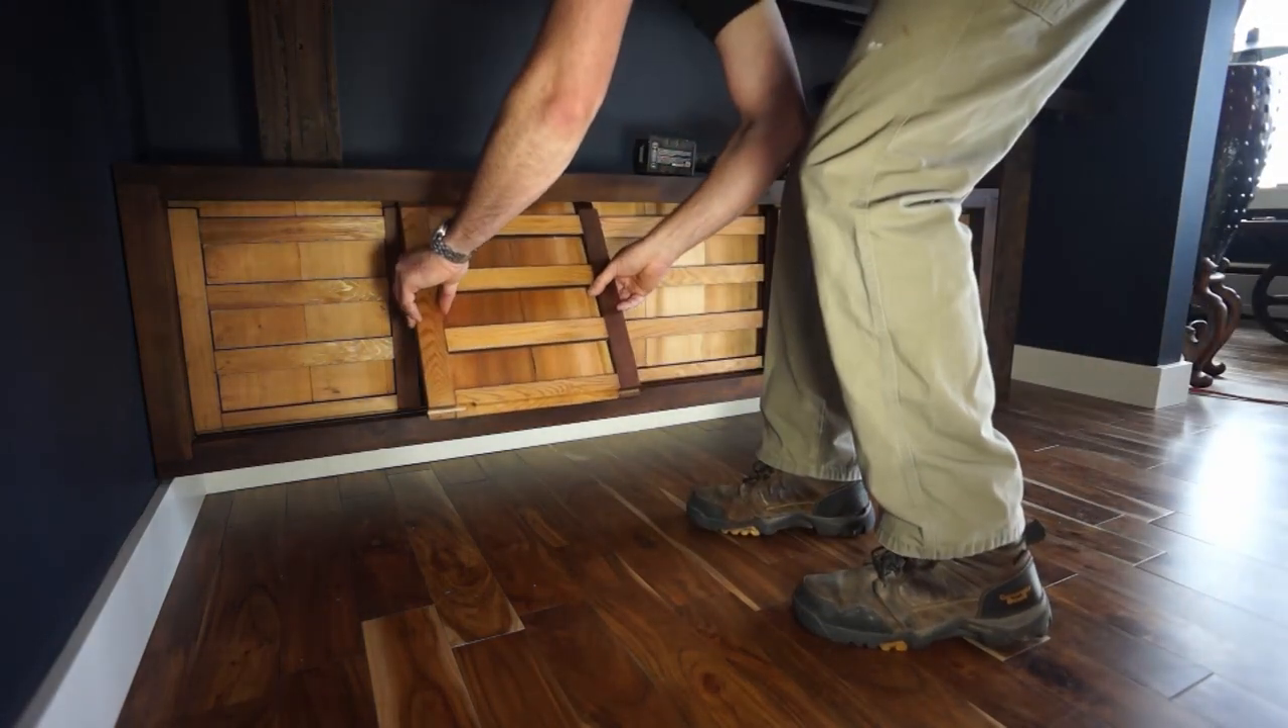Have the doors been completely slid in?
No.